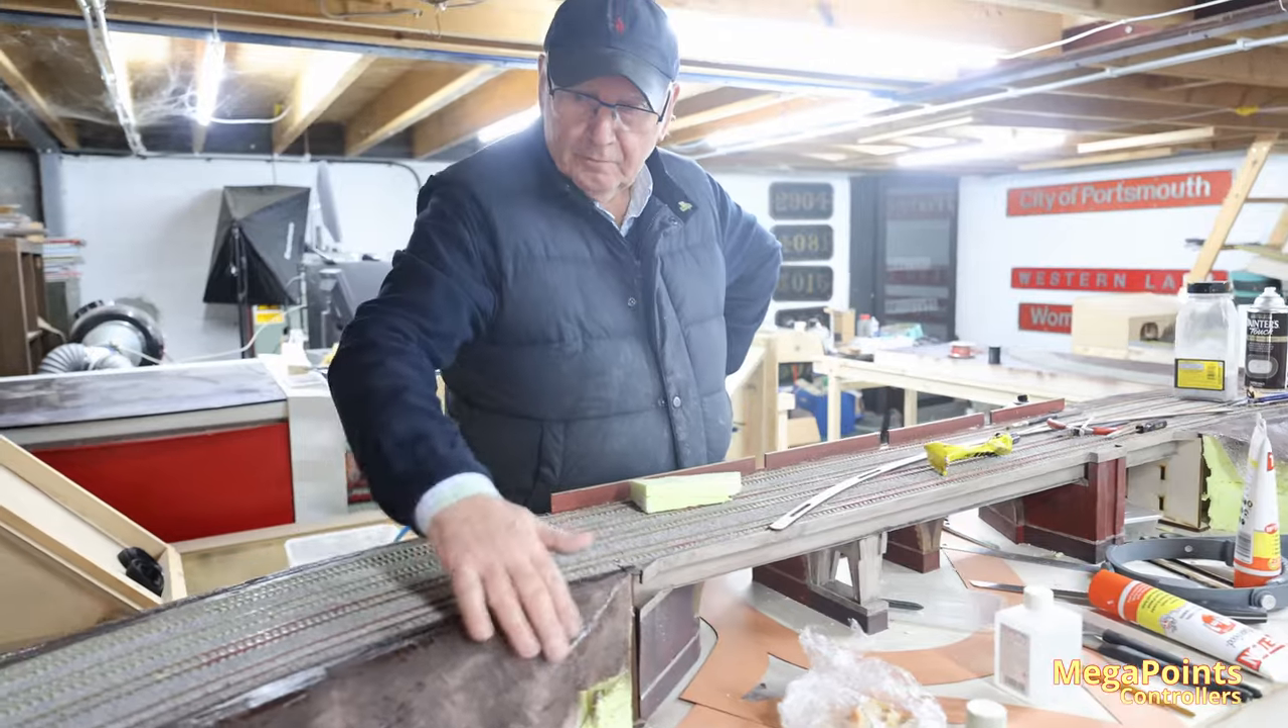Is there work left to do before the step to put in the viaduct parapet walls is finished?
Yes.